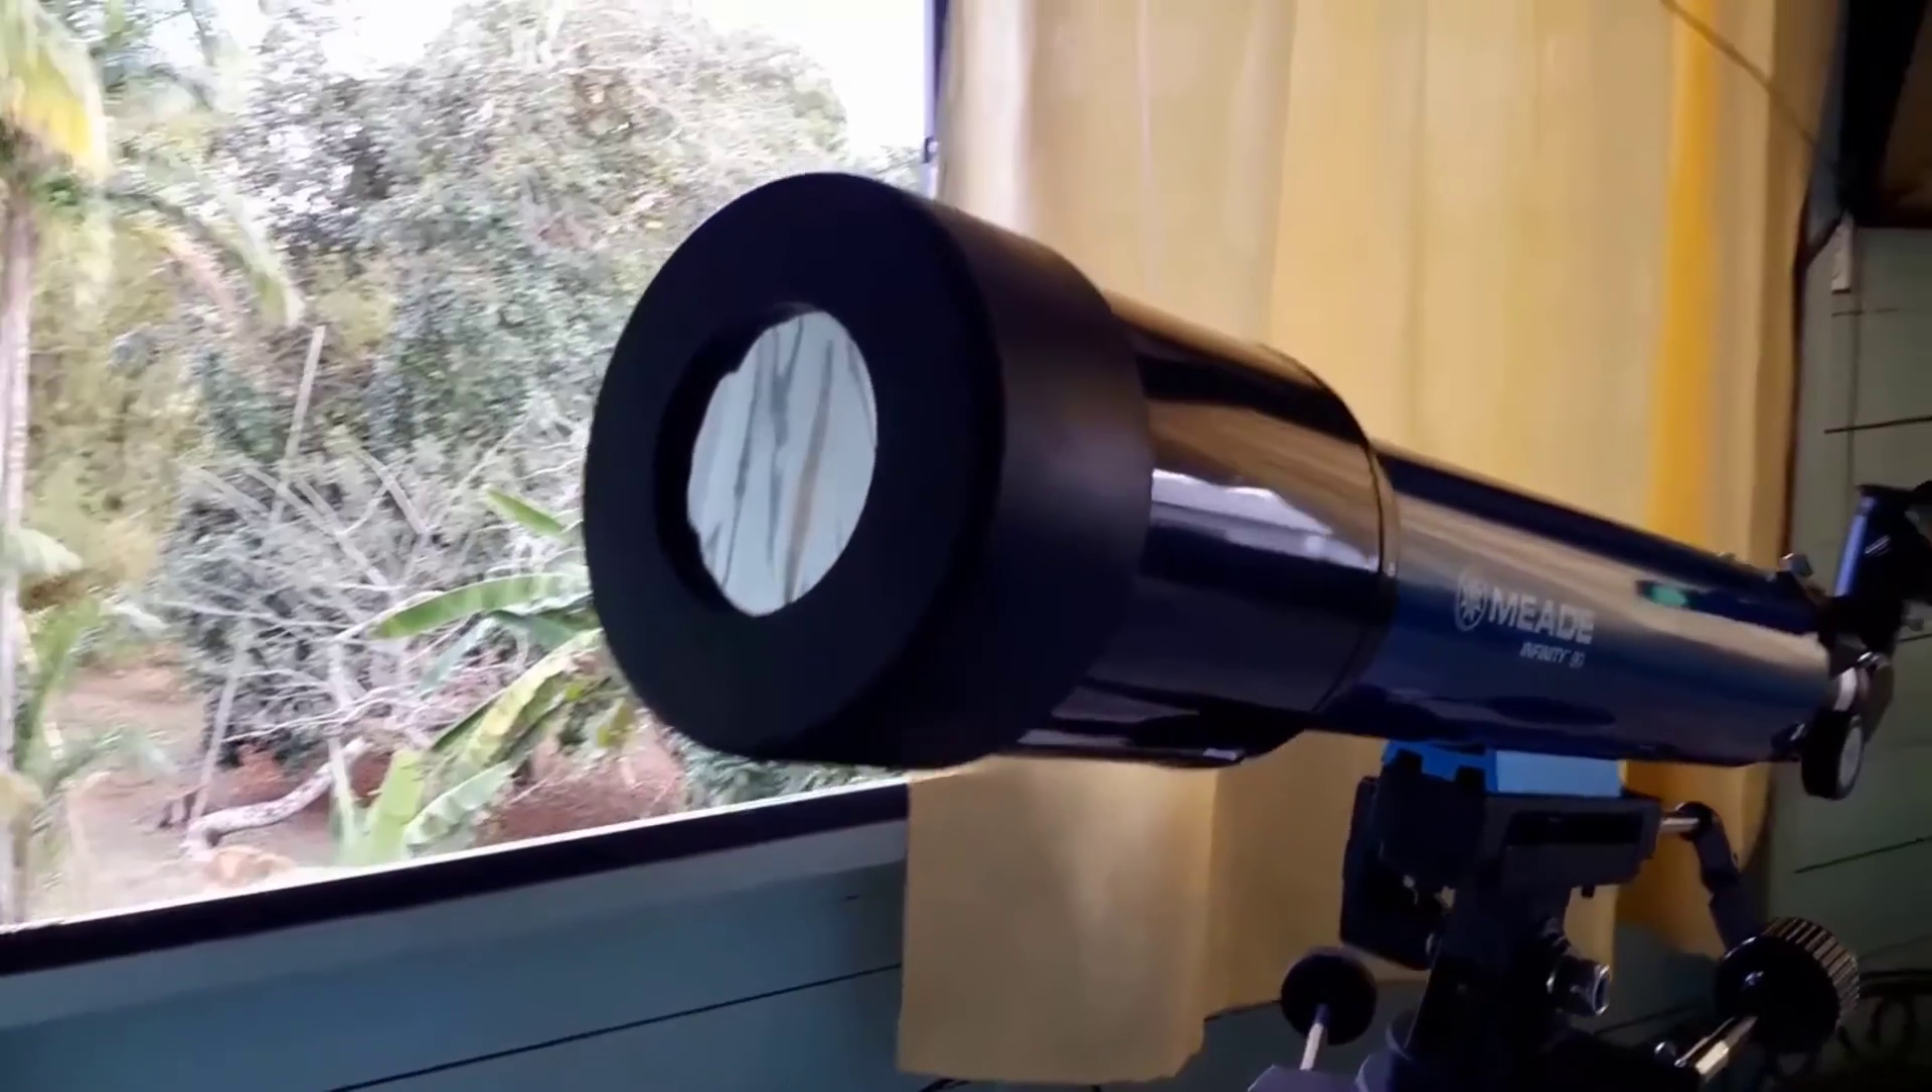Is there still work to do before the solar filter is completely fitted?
No.